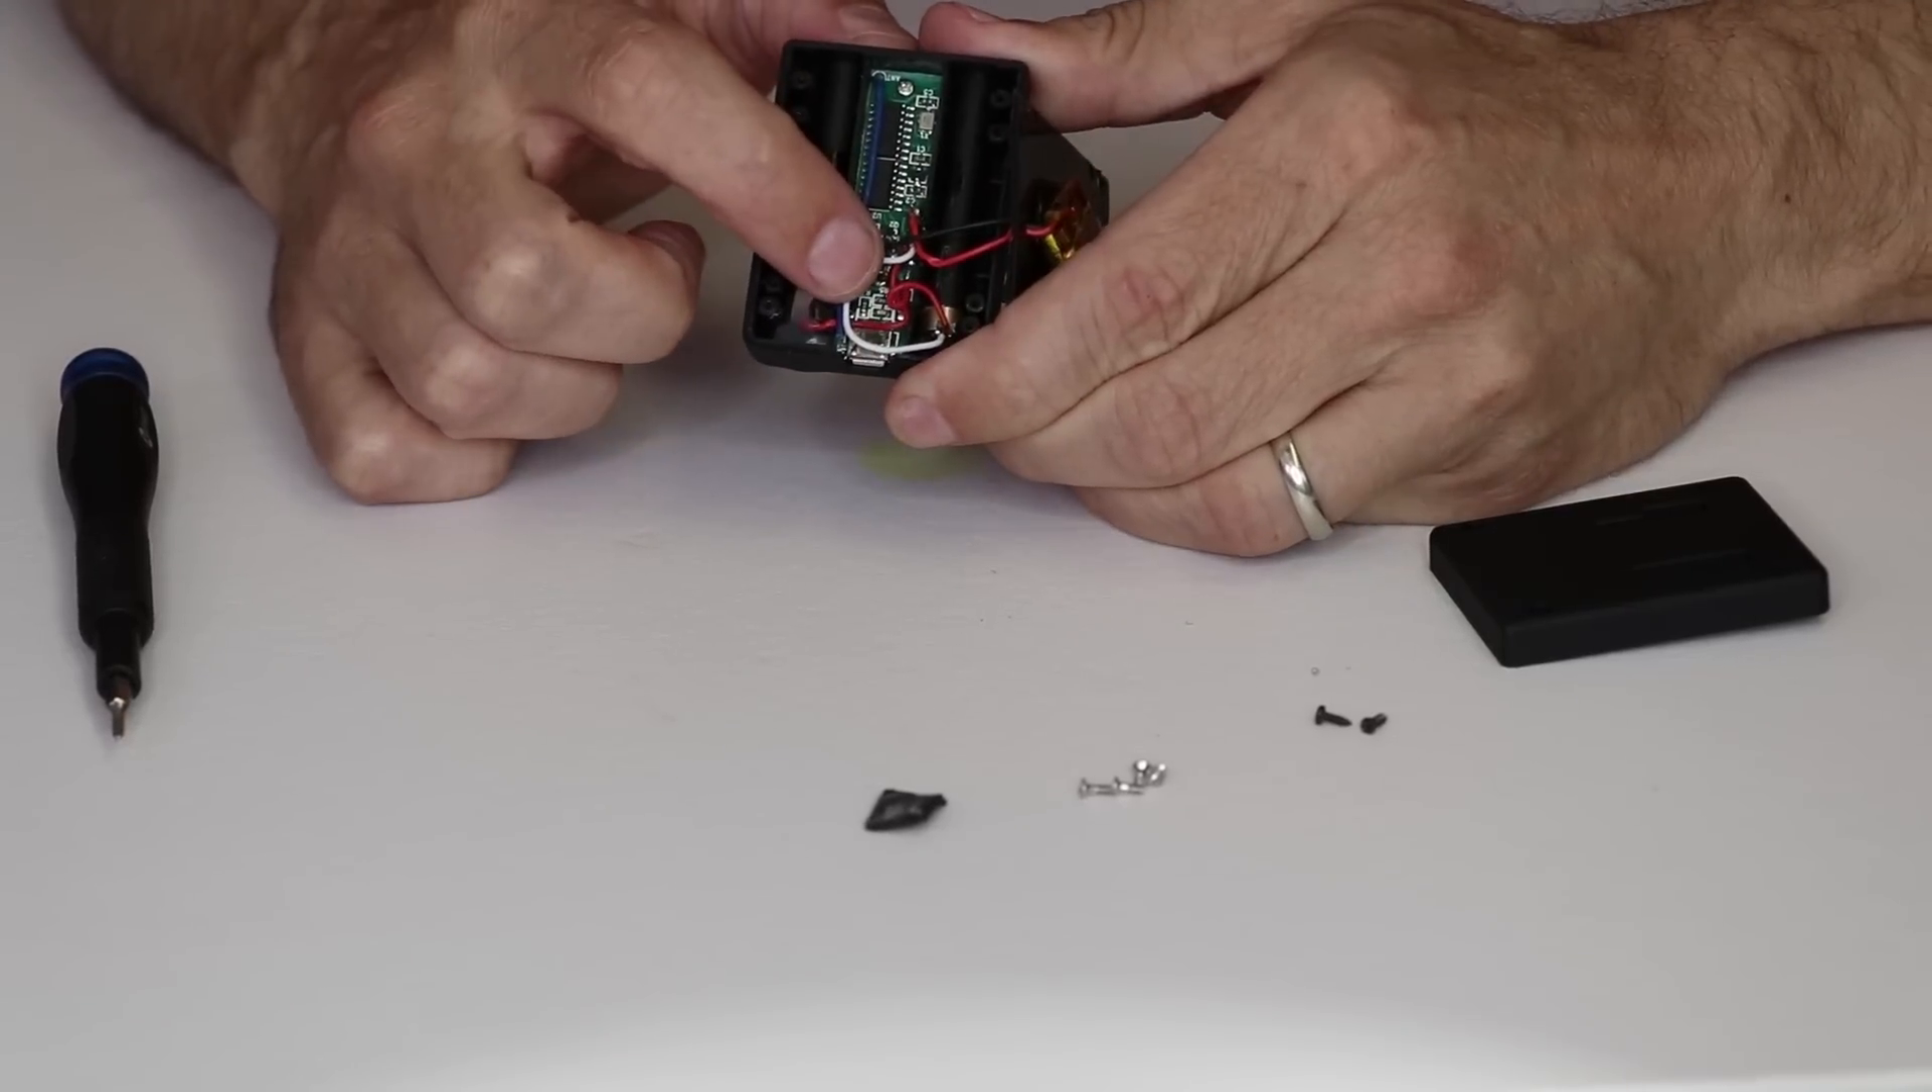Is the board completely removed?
No.